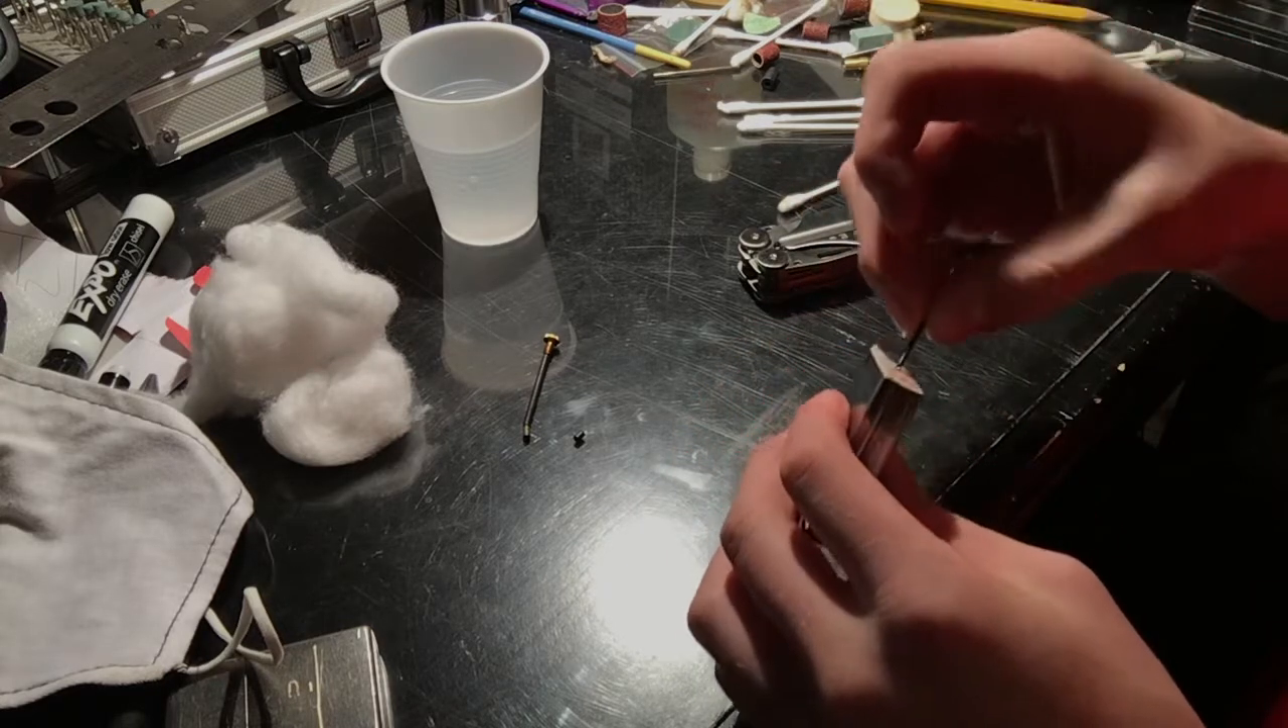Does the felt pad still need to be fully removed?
Yes.